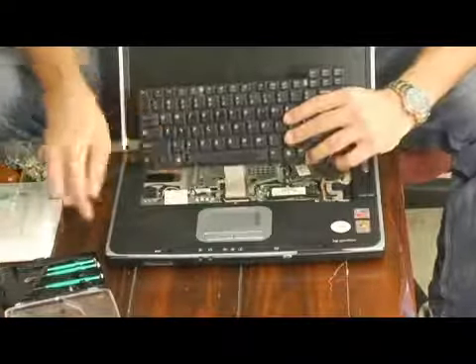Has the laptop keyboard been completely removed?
No.